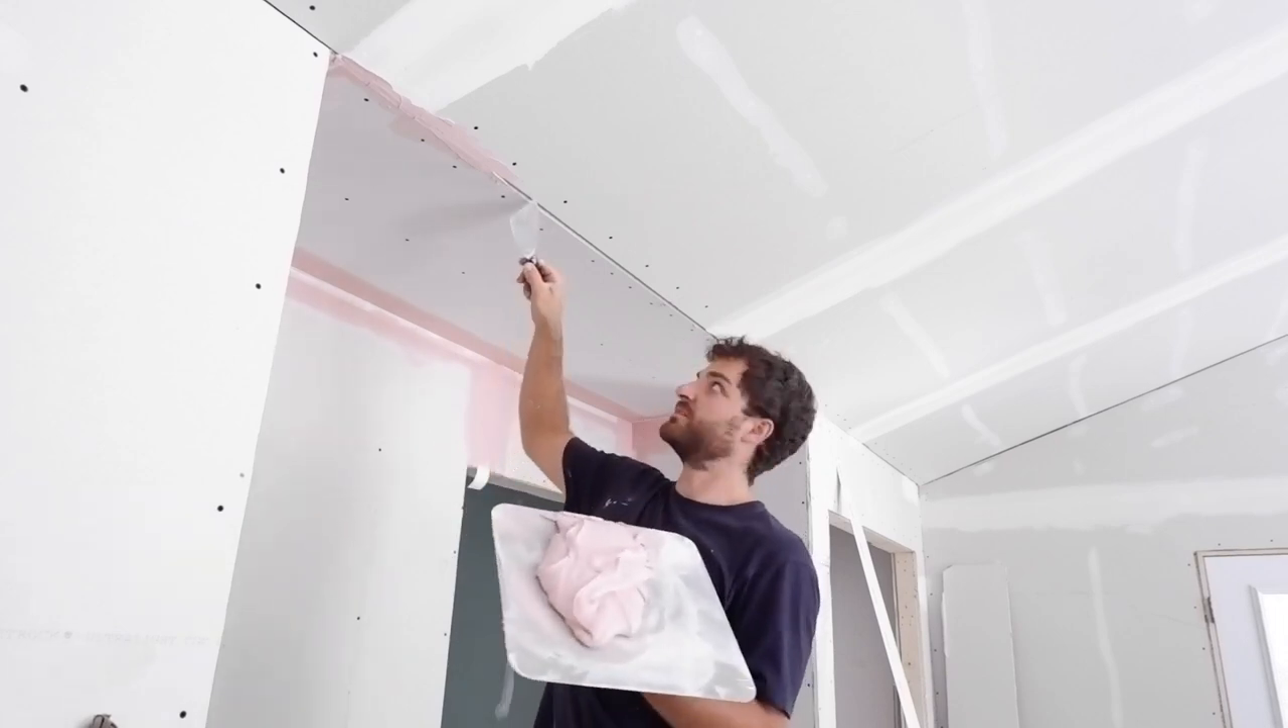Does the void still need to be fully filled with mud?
Yes.